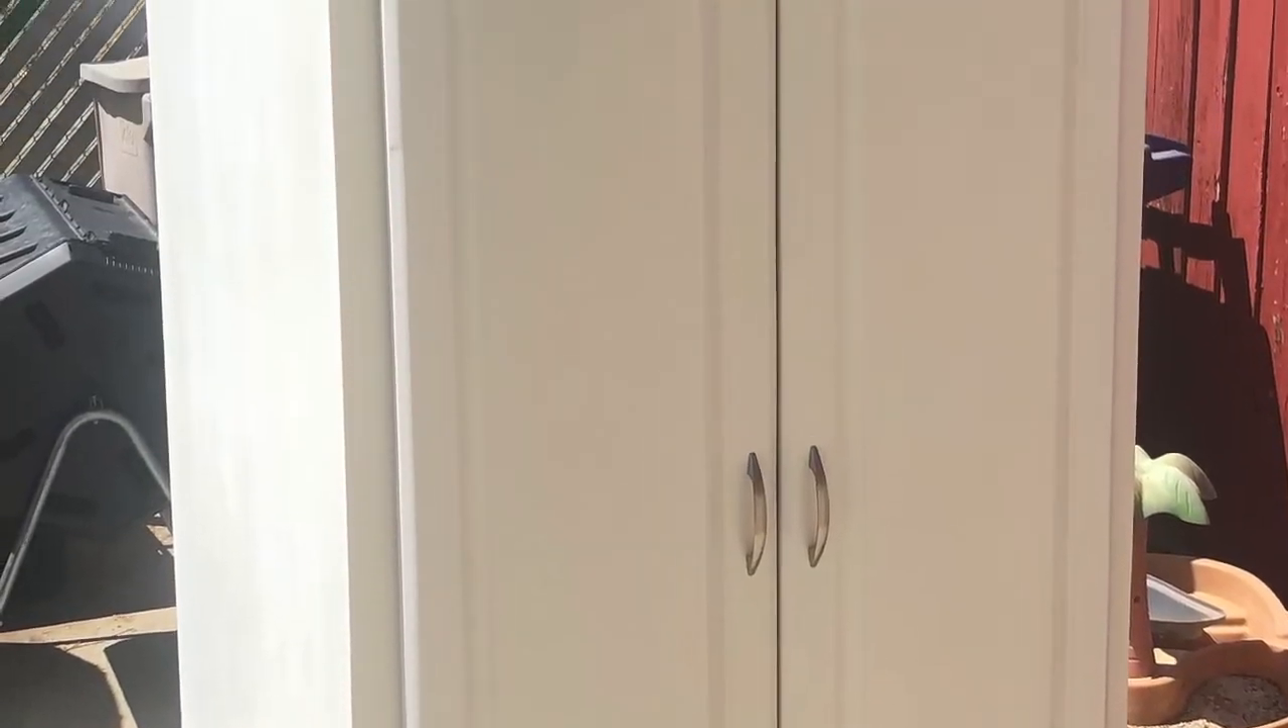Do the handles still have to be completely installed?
No.